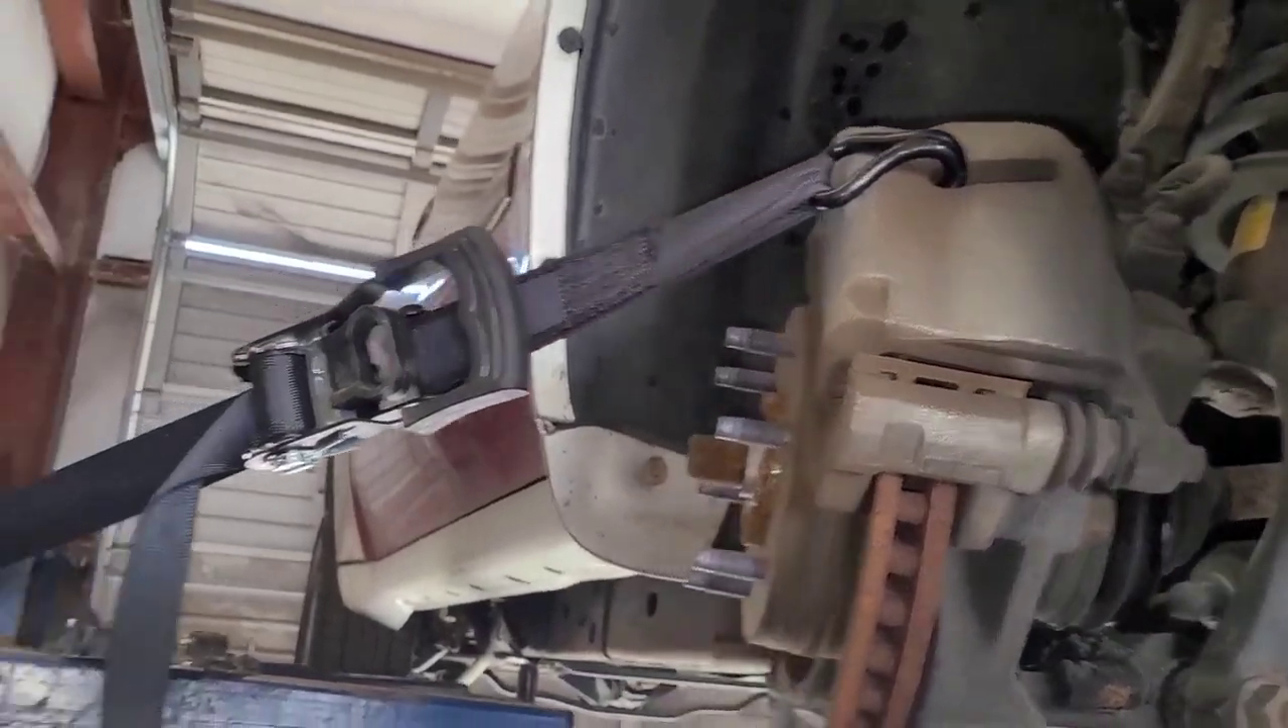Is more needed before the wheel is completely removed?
No.